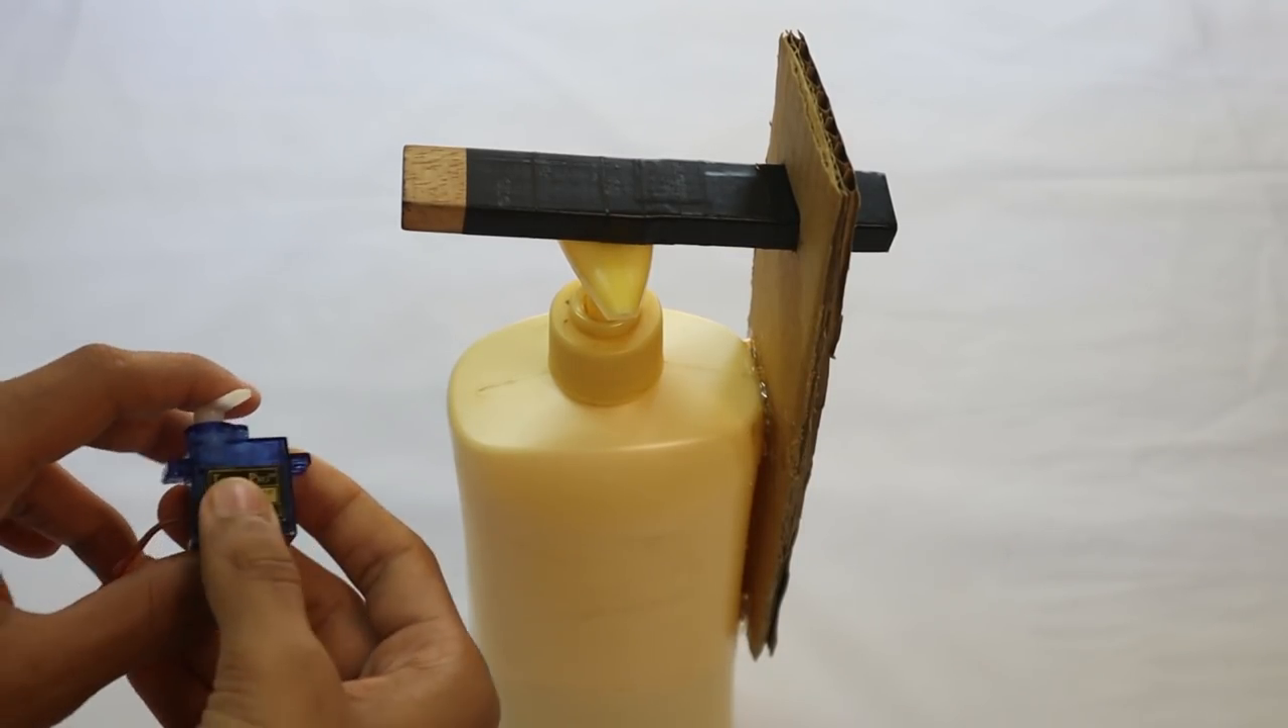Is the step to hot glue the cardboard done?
Yes.